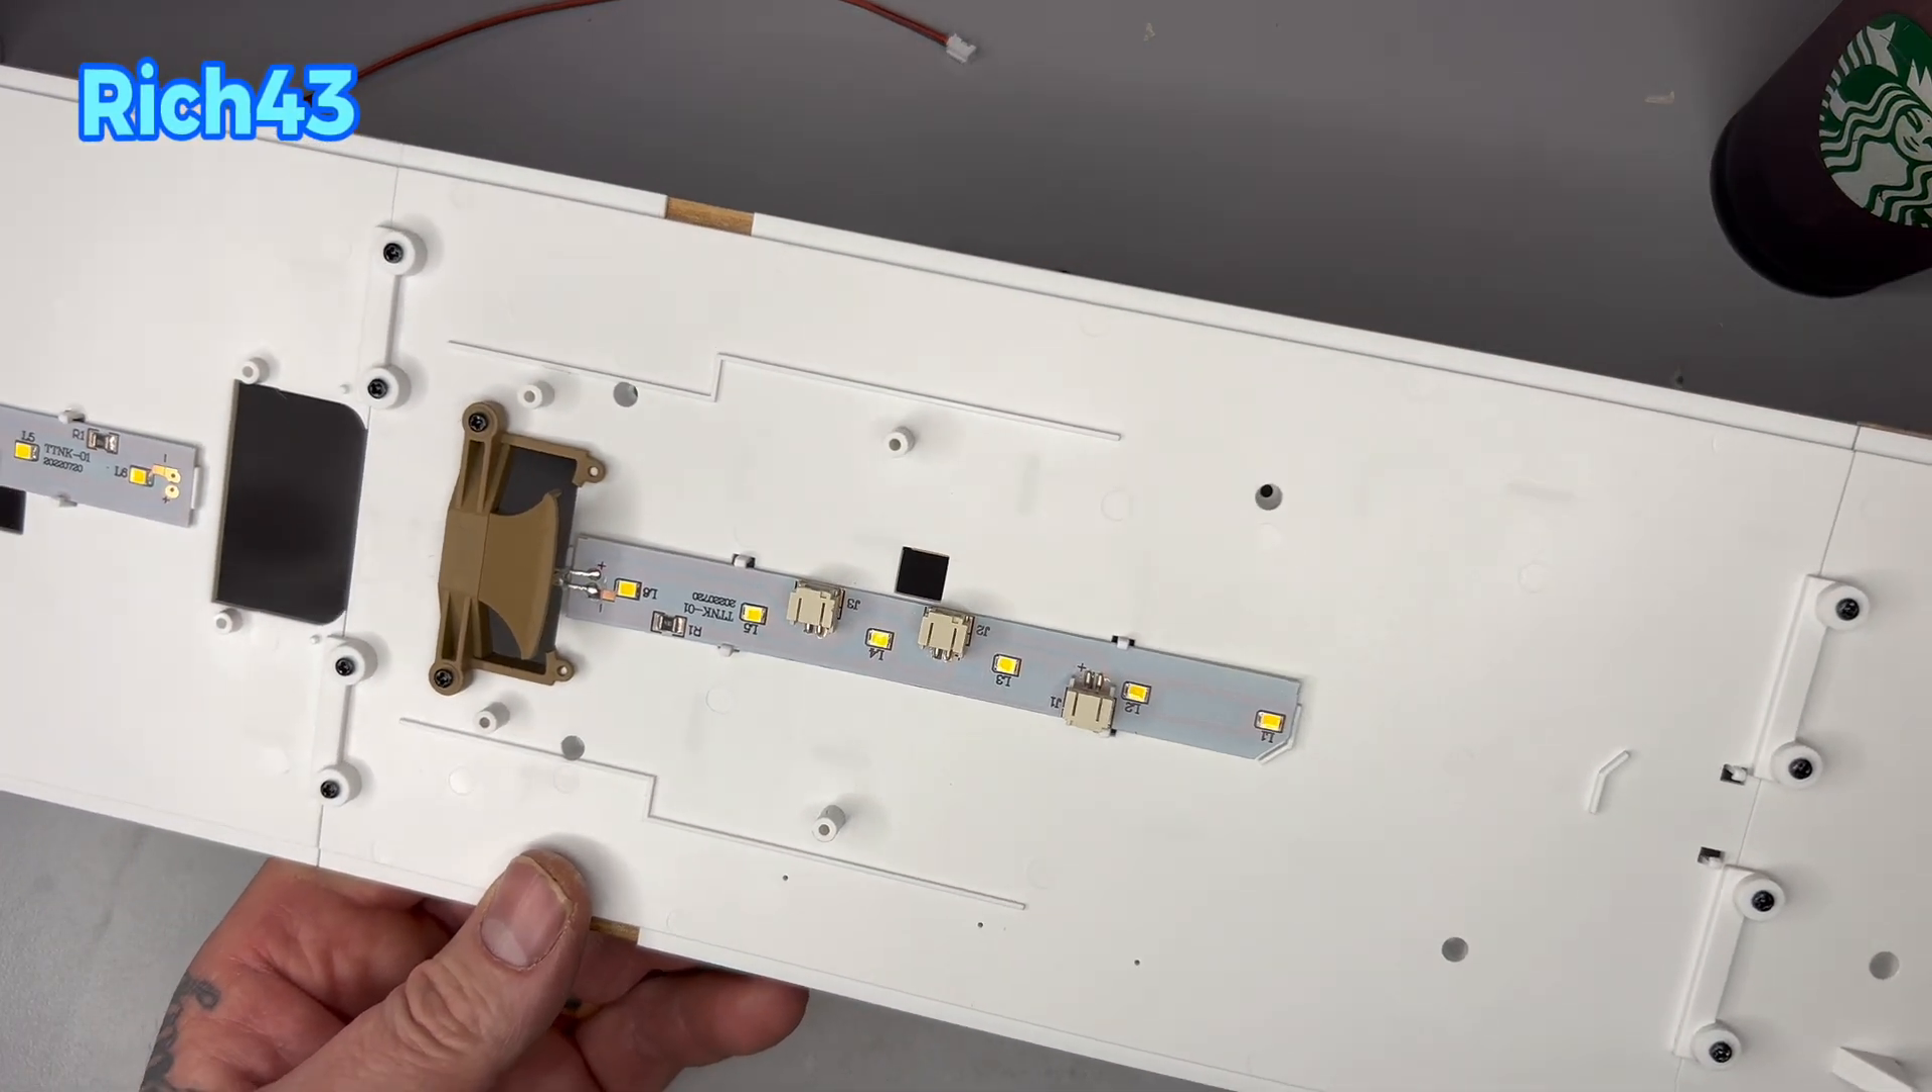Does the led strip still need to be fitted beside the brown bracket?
No.